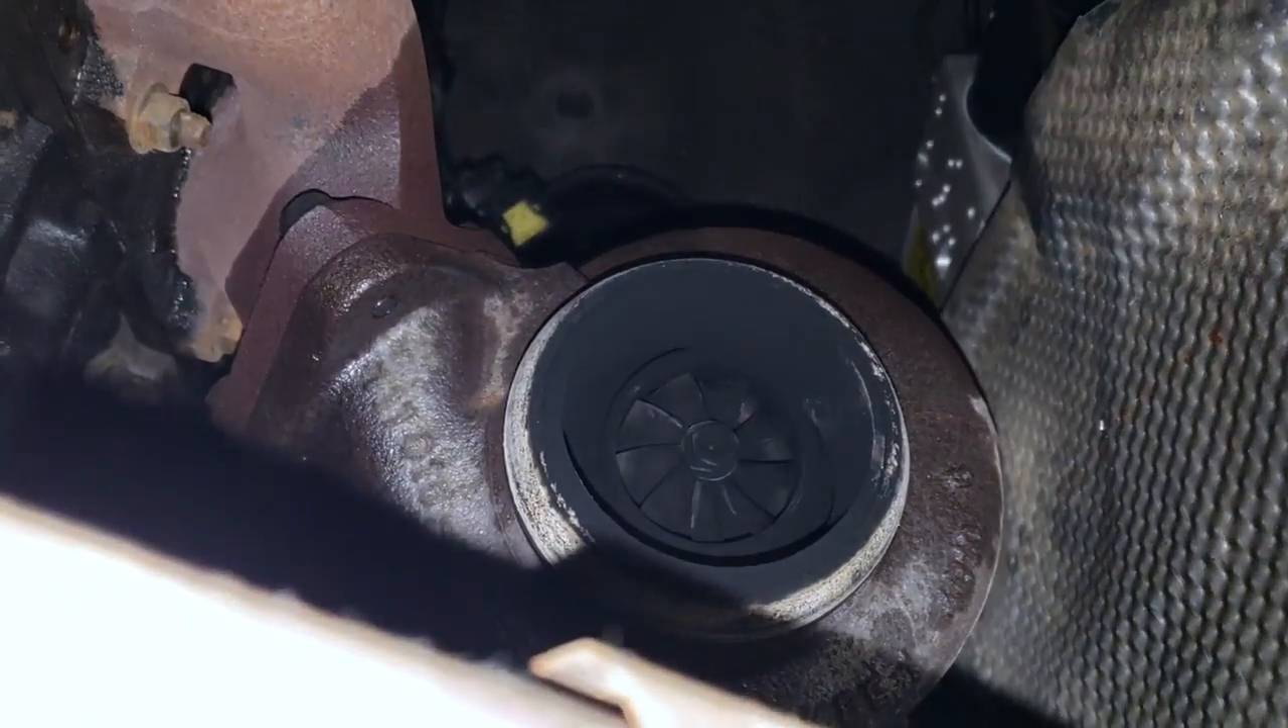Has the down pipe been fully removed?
Yes.